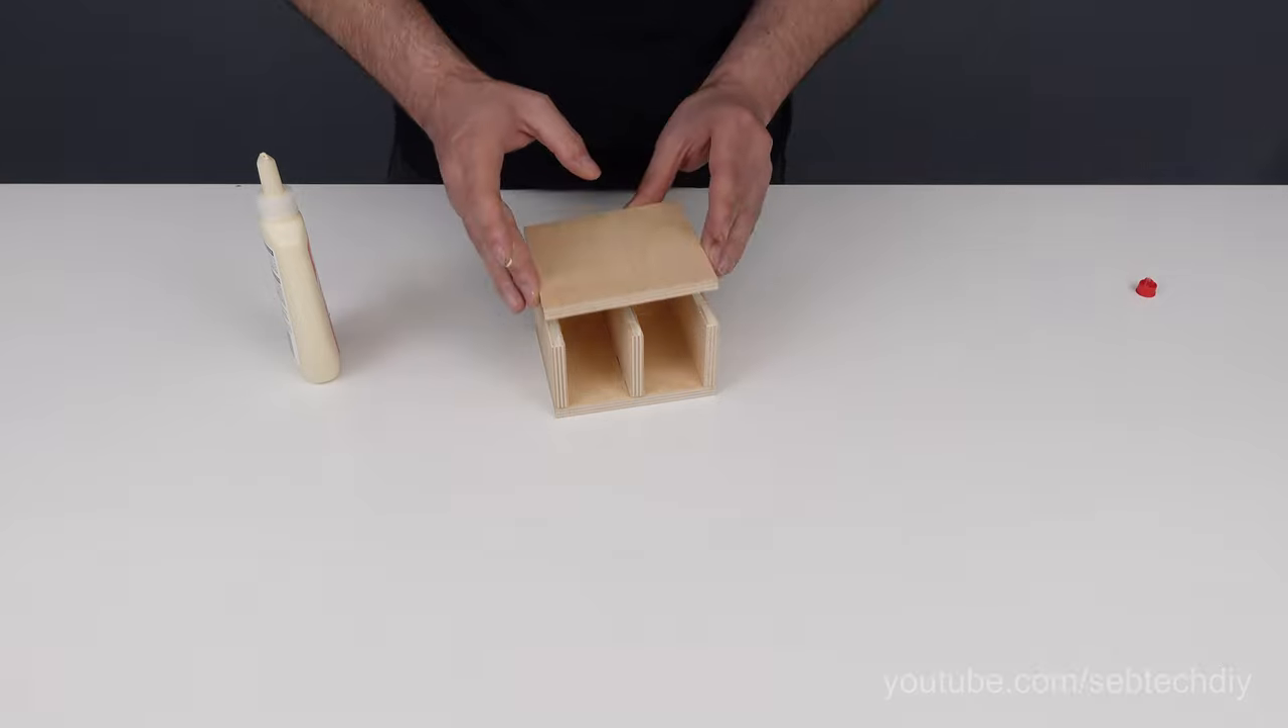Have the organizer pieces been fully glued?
No.